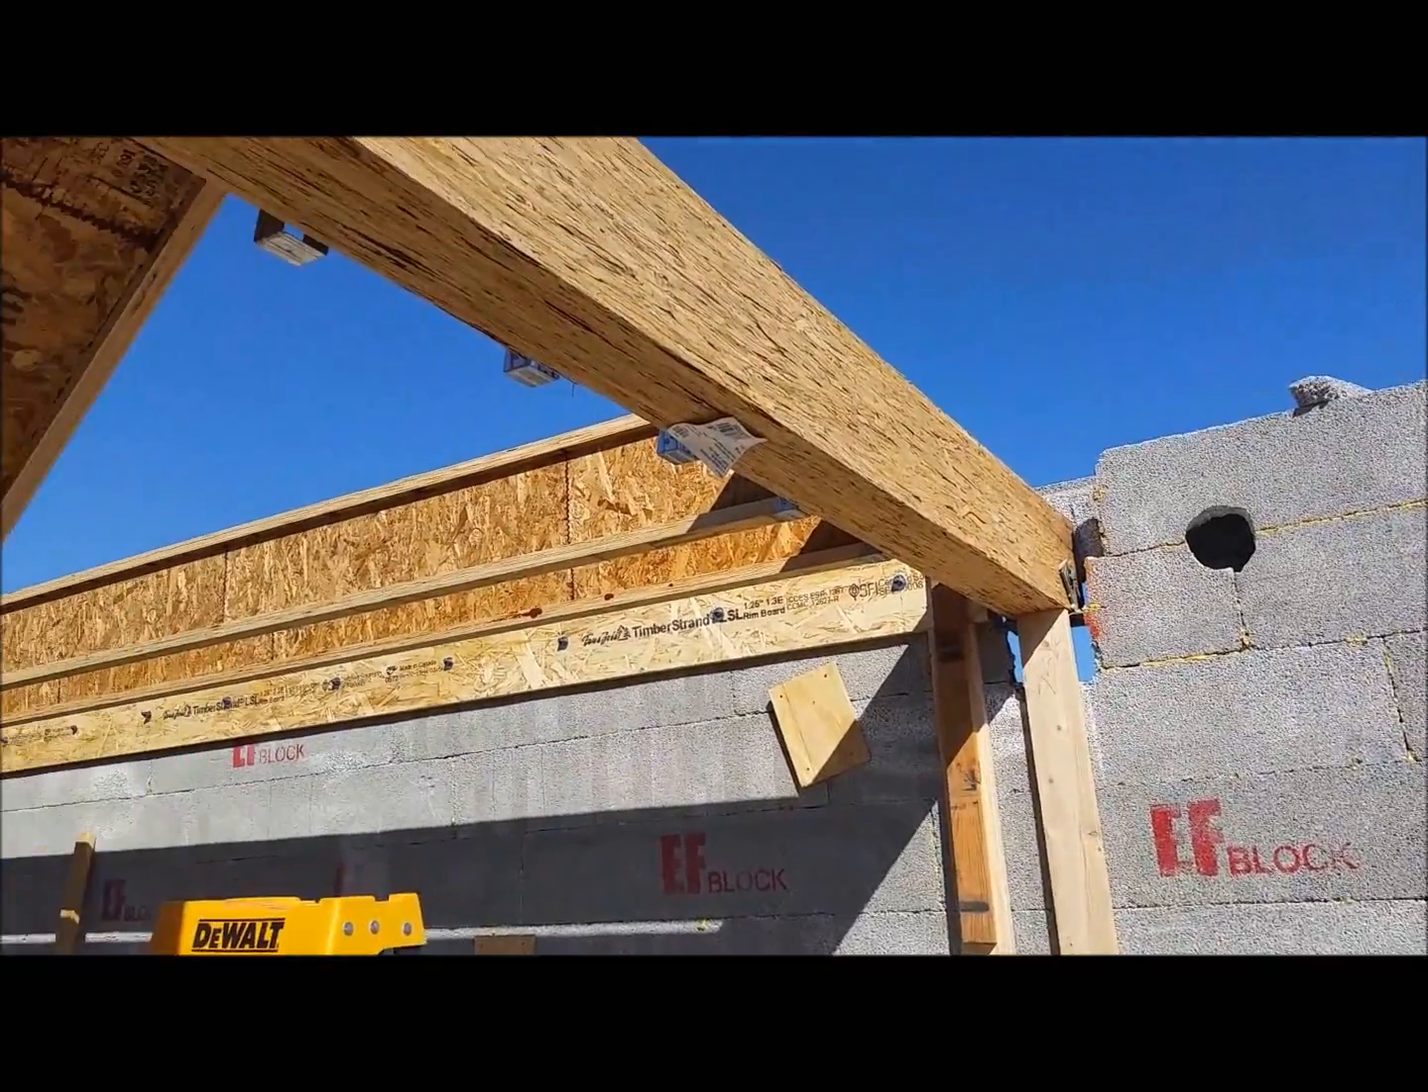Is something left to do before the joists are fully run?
Yes.